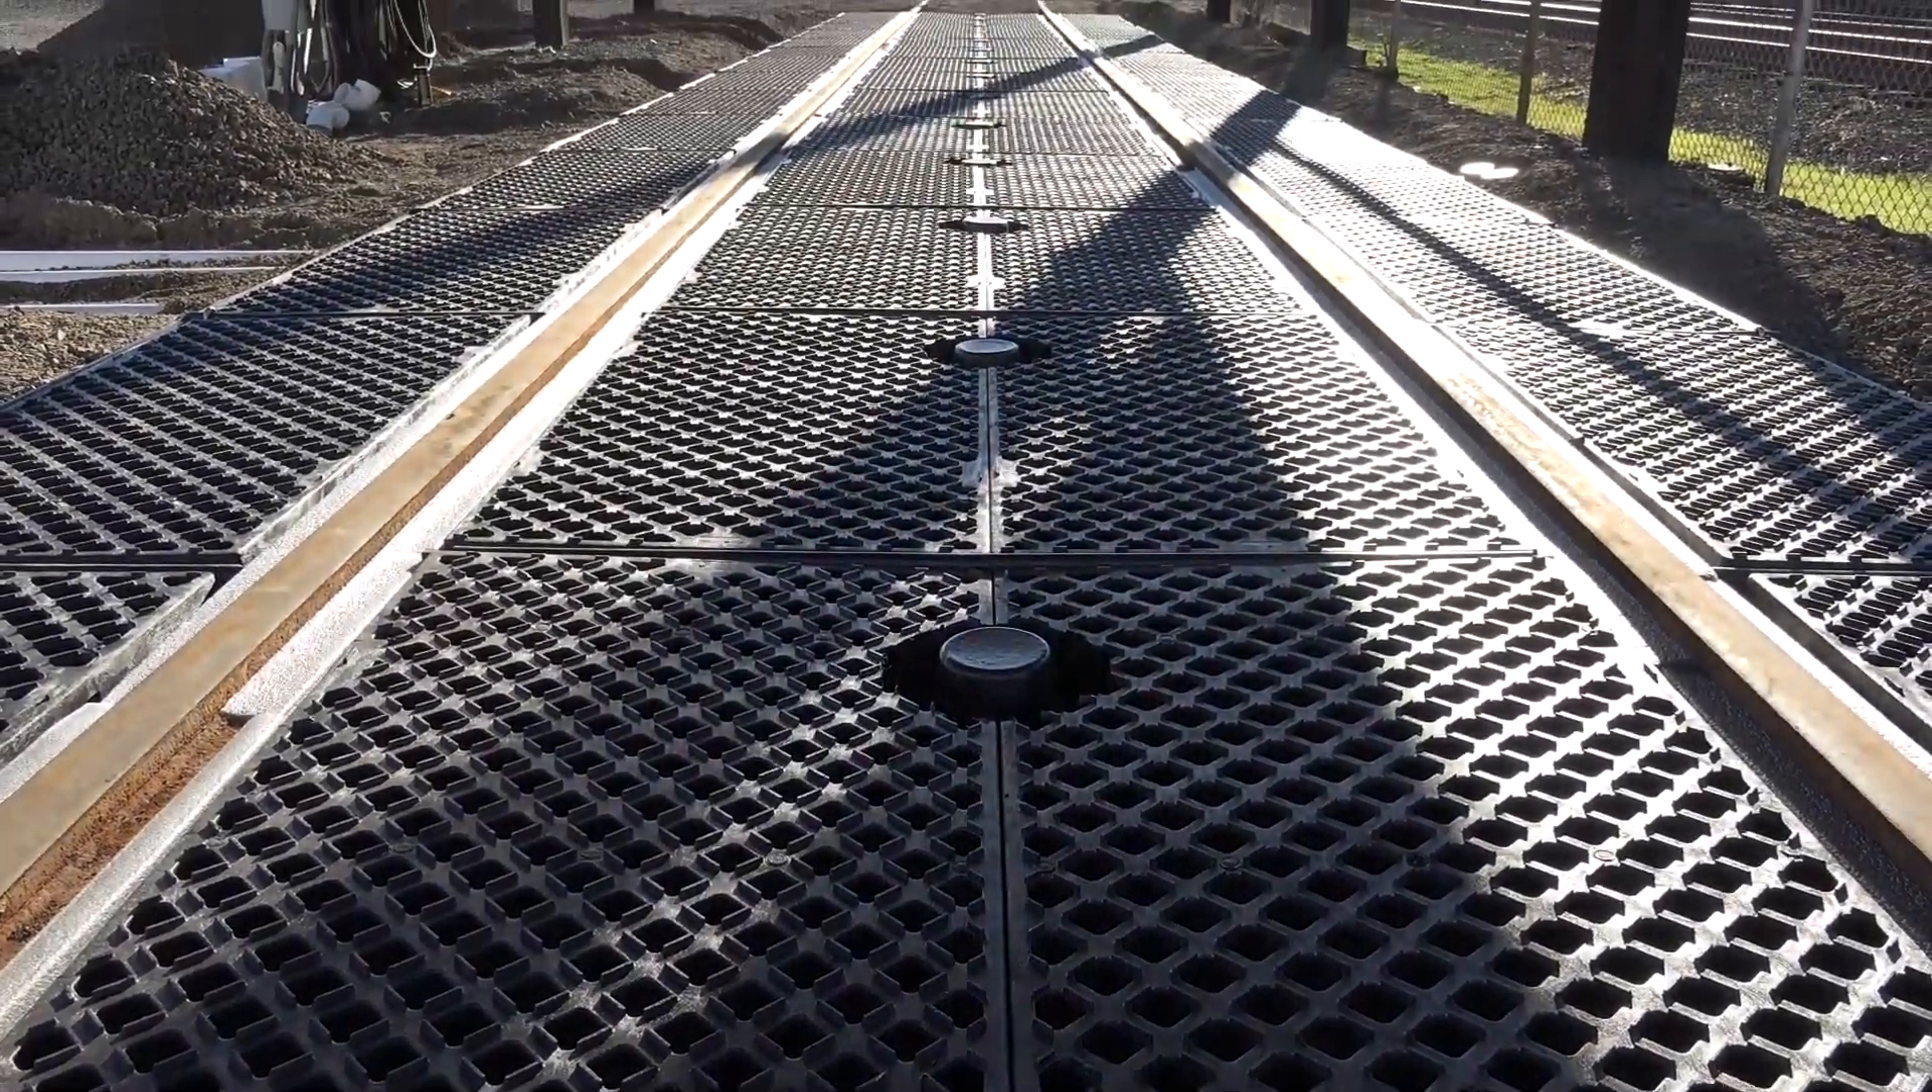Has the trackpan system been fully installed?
Yes.